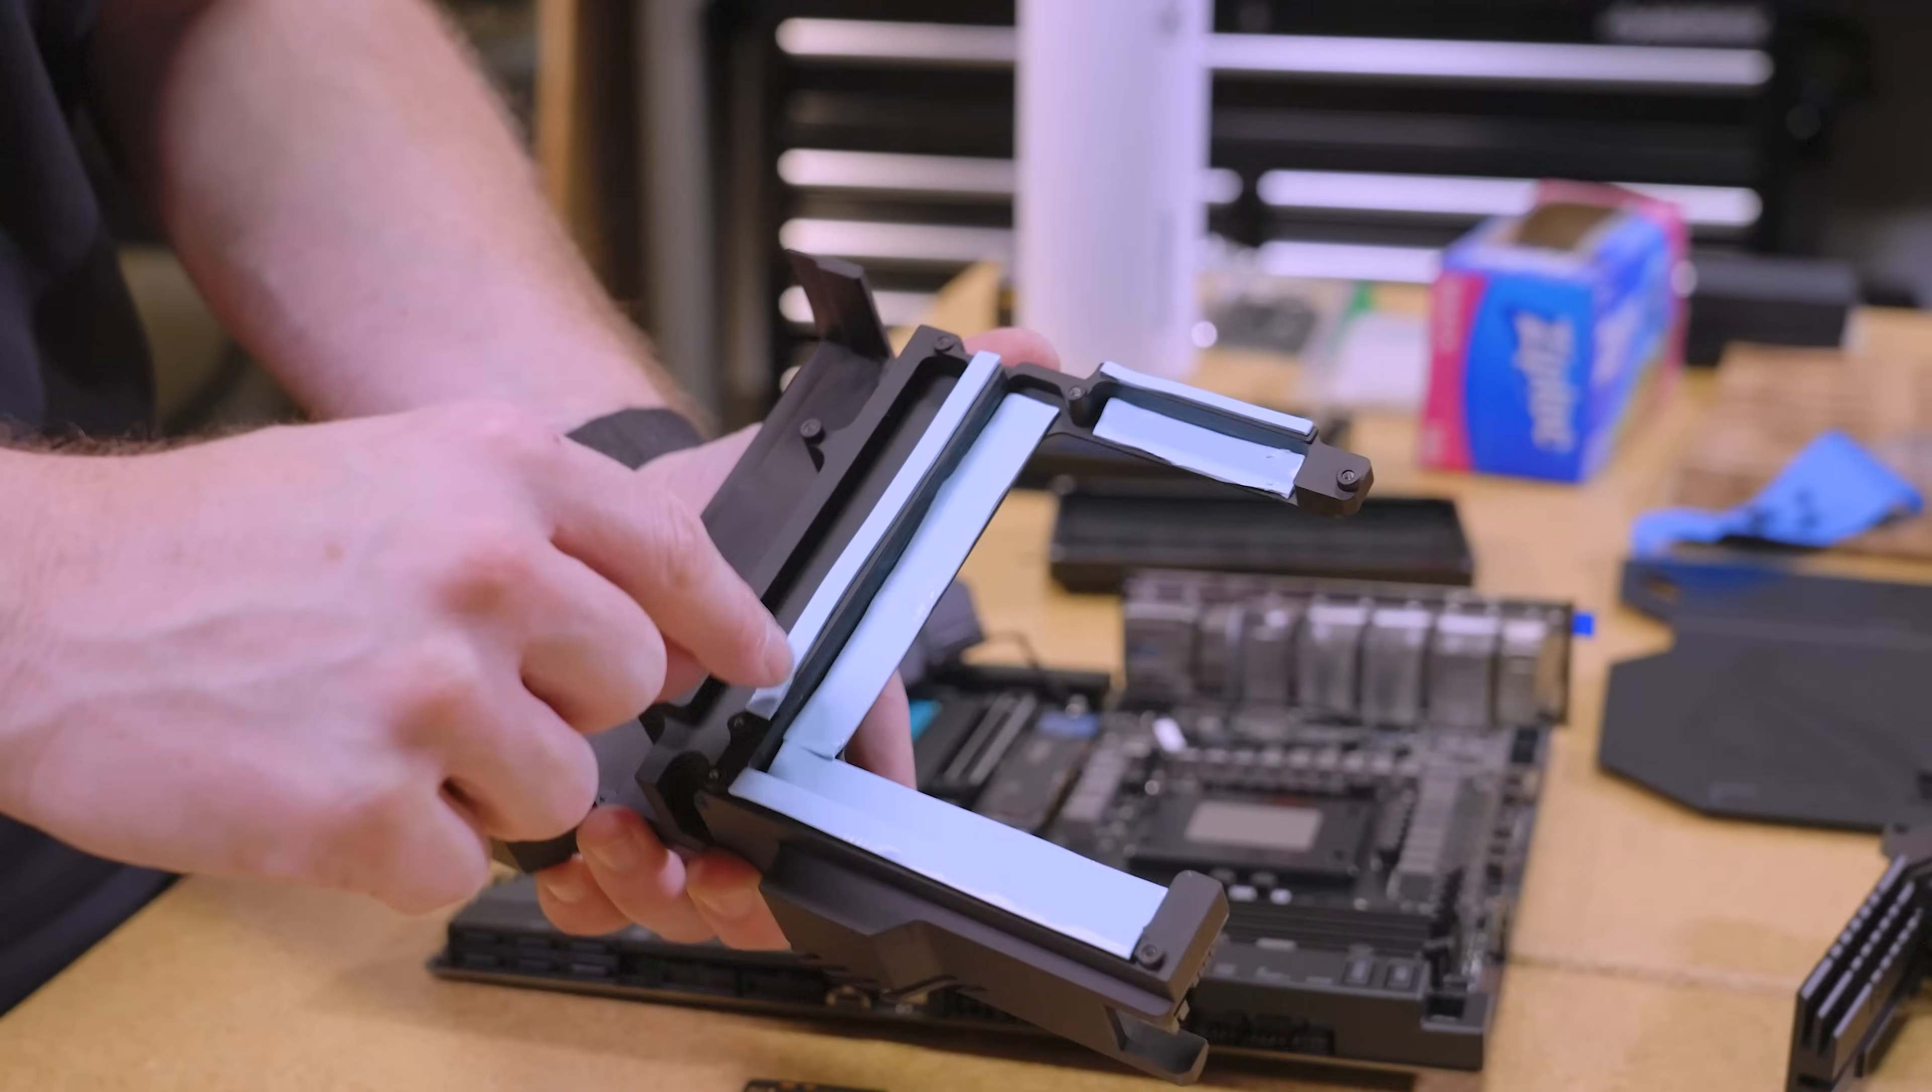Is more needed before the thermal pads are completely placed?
No.